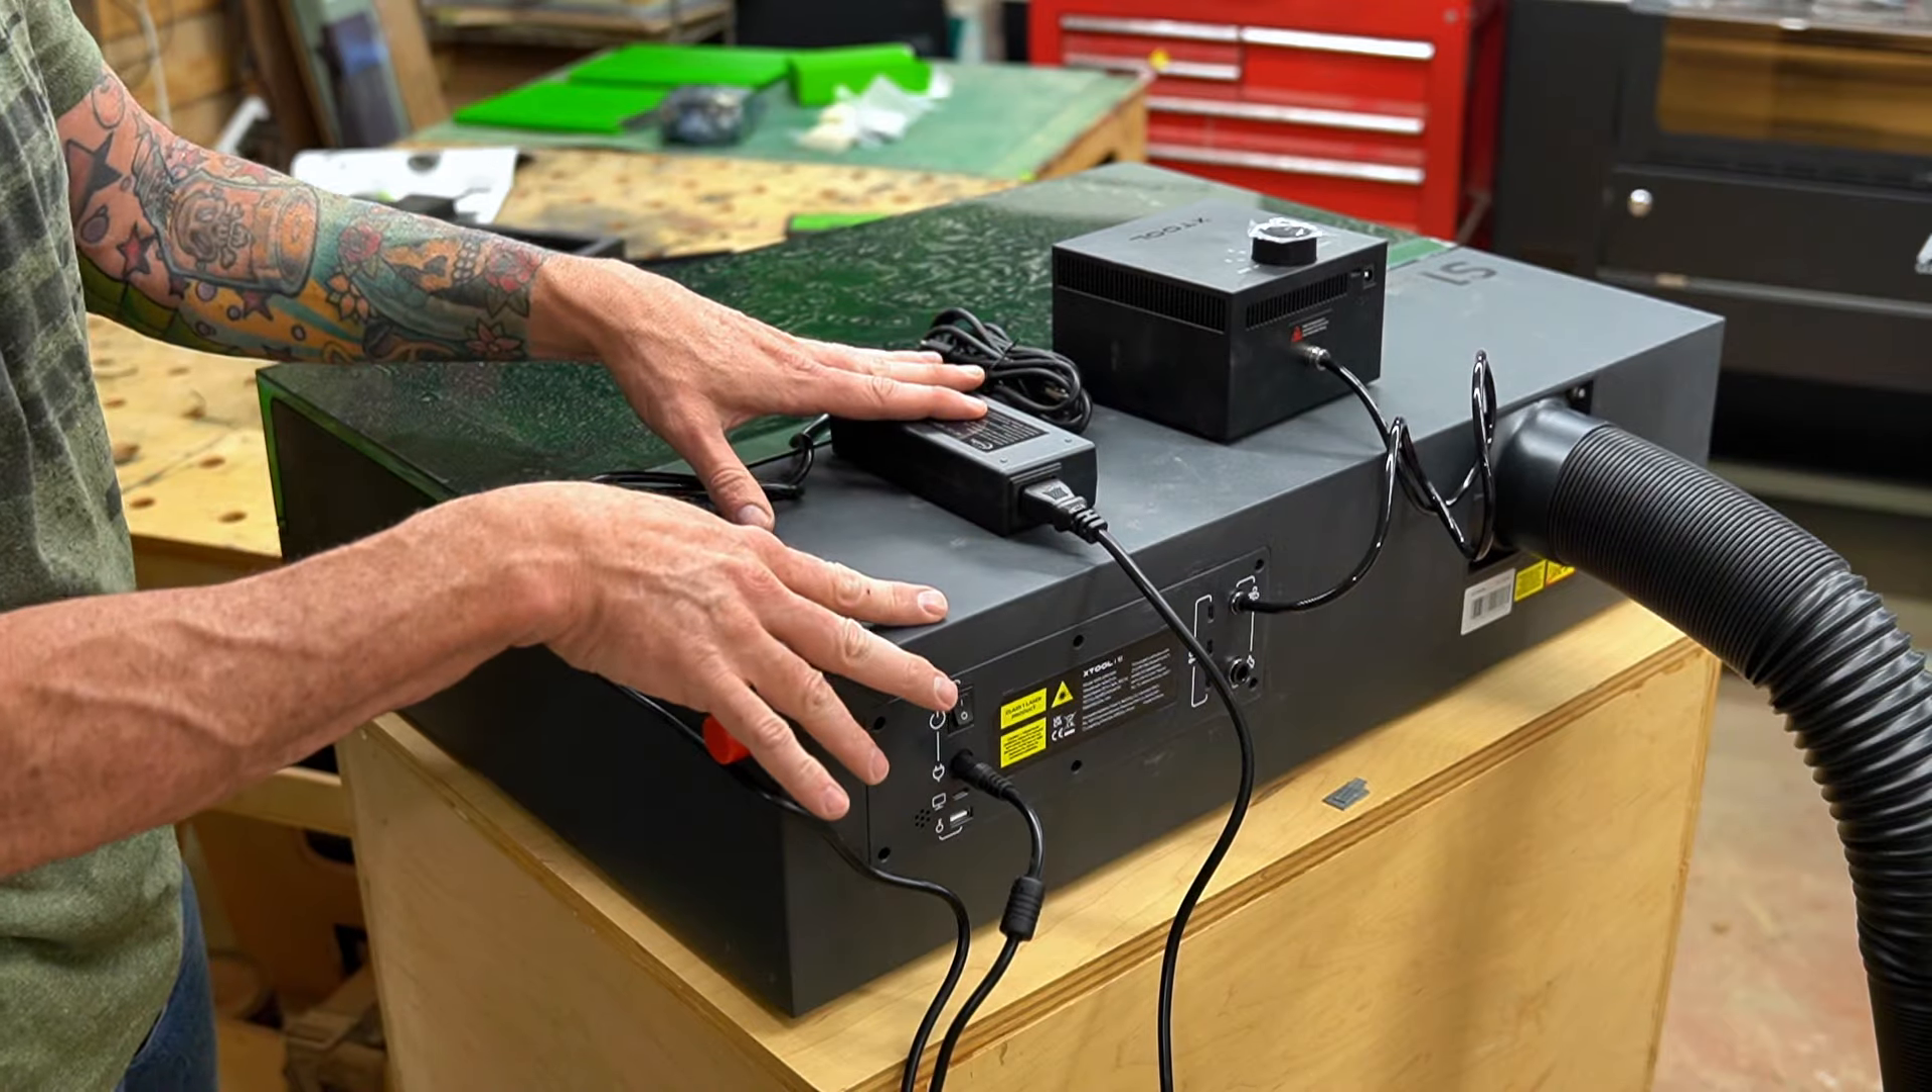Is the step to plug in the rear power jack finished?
Yes.